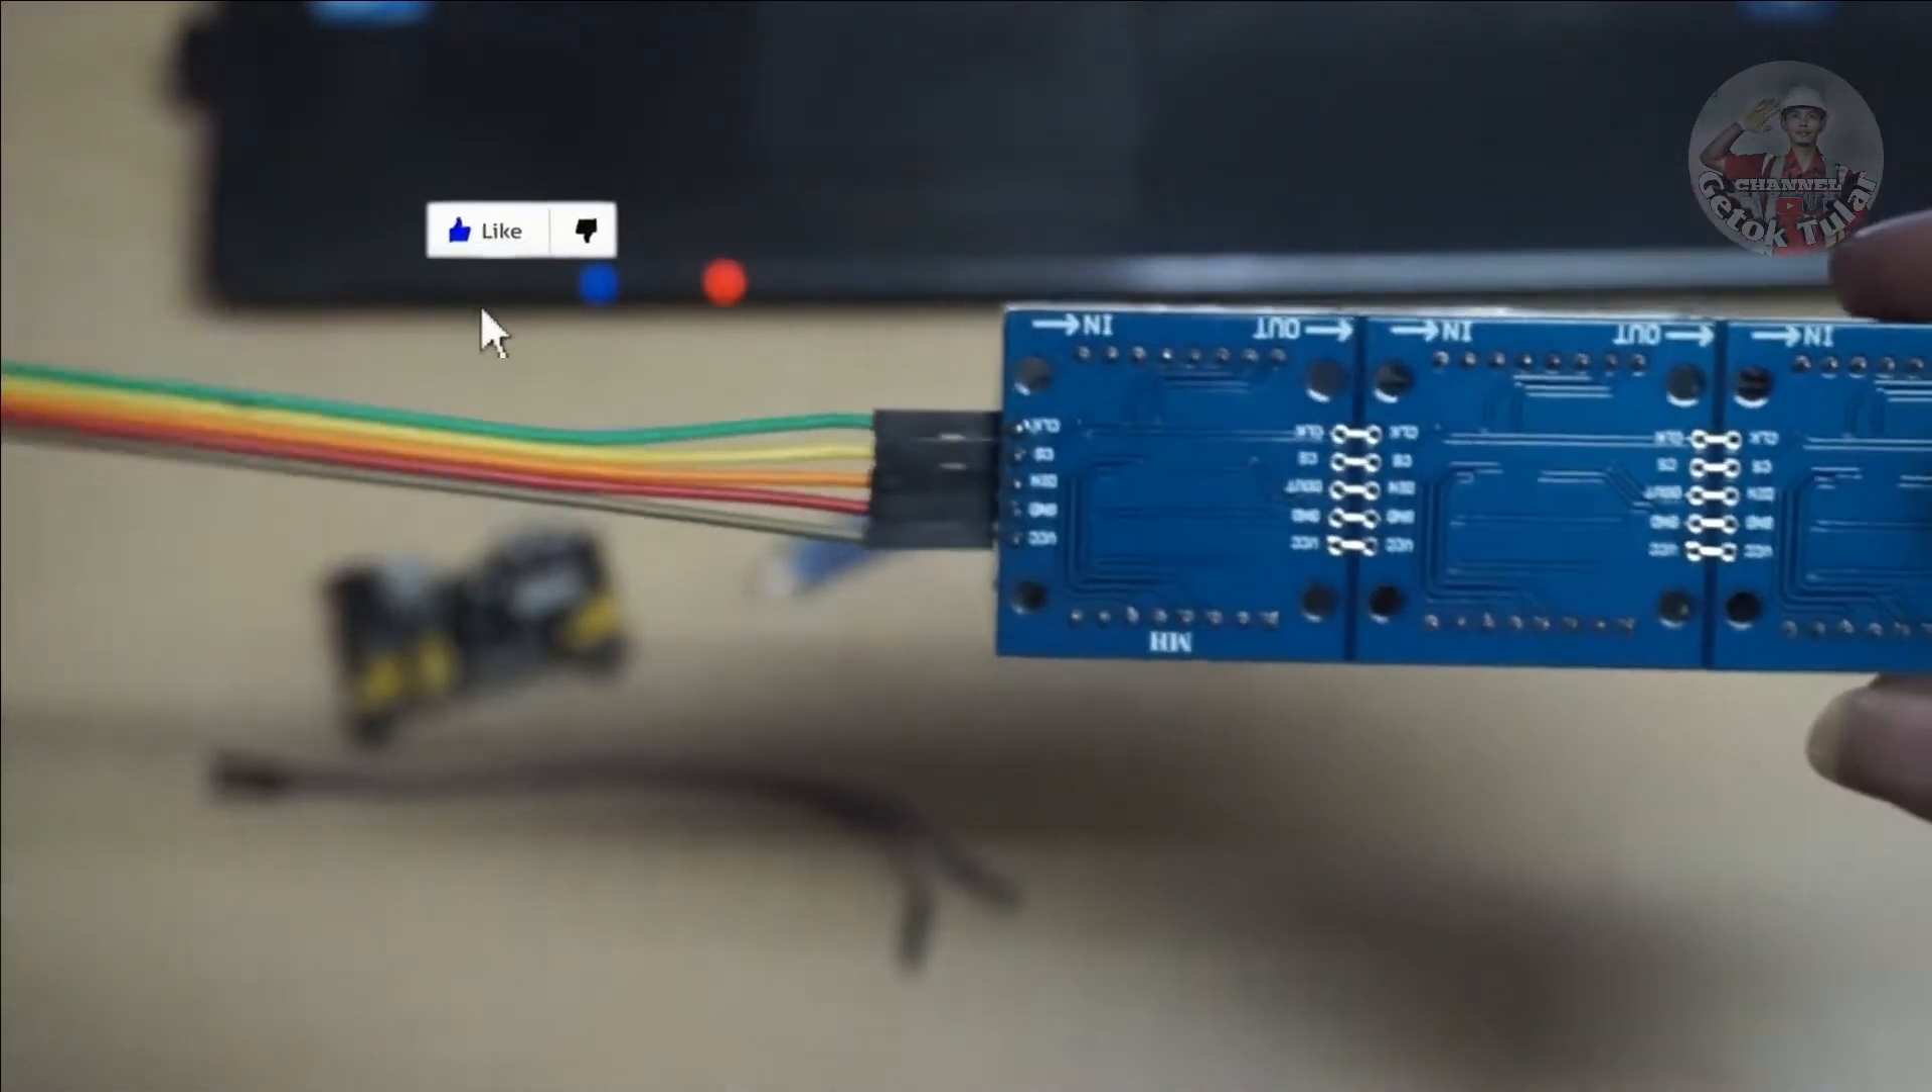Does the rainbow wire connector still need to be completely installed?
No.